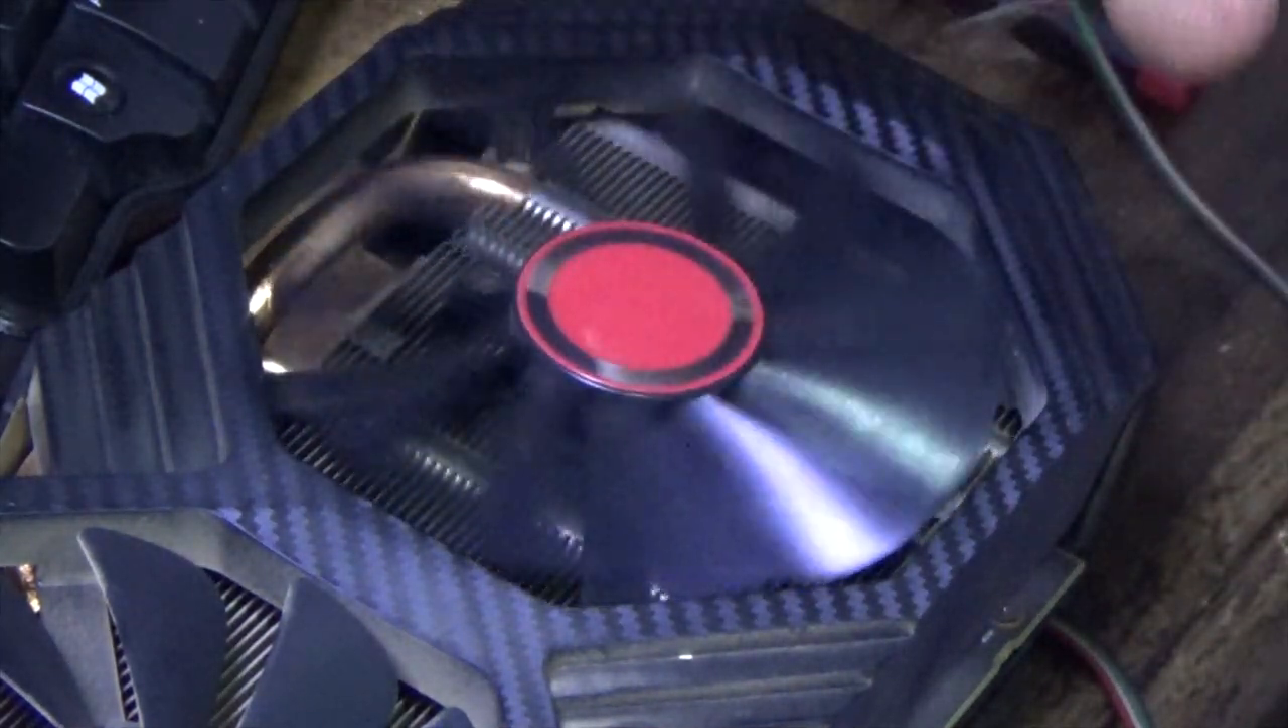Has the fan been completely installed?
Yes.